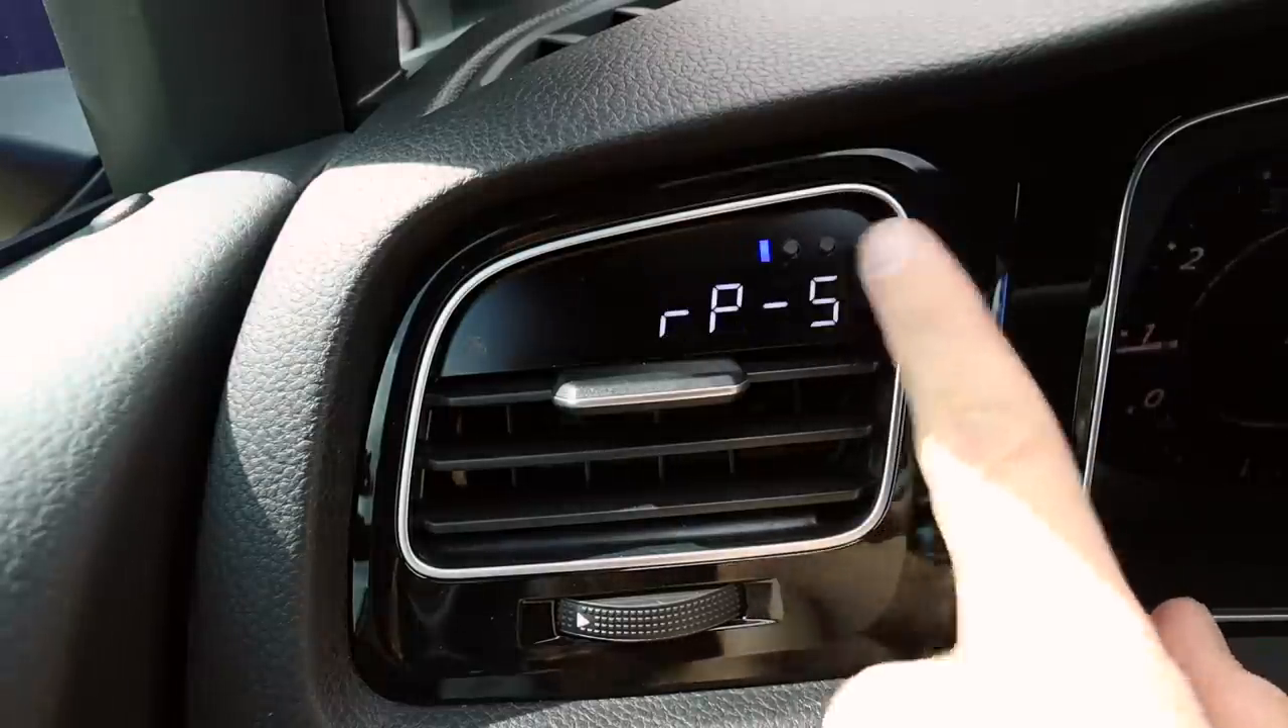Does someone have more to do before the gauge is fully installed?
No.